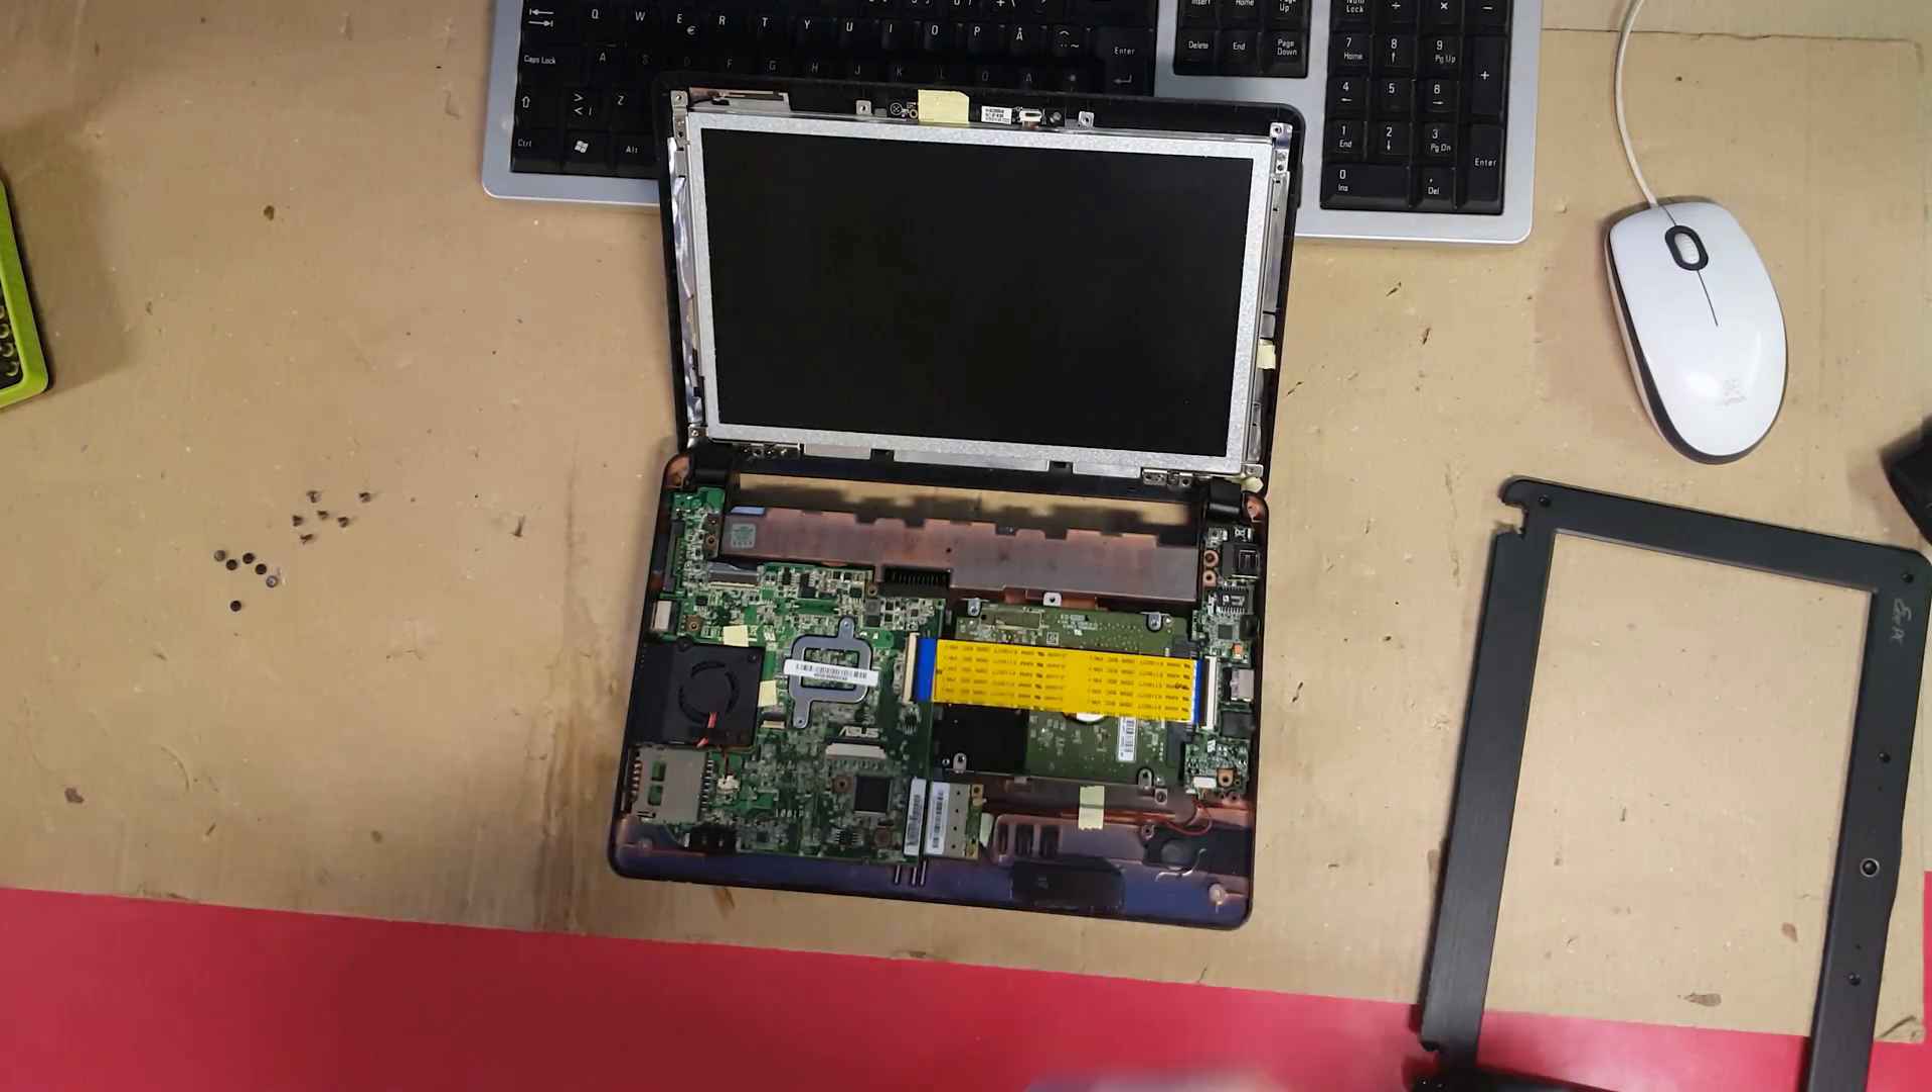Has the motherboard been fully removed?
No.